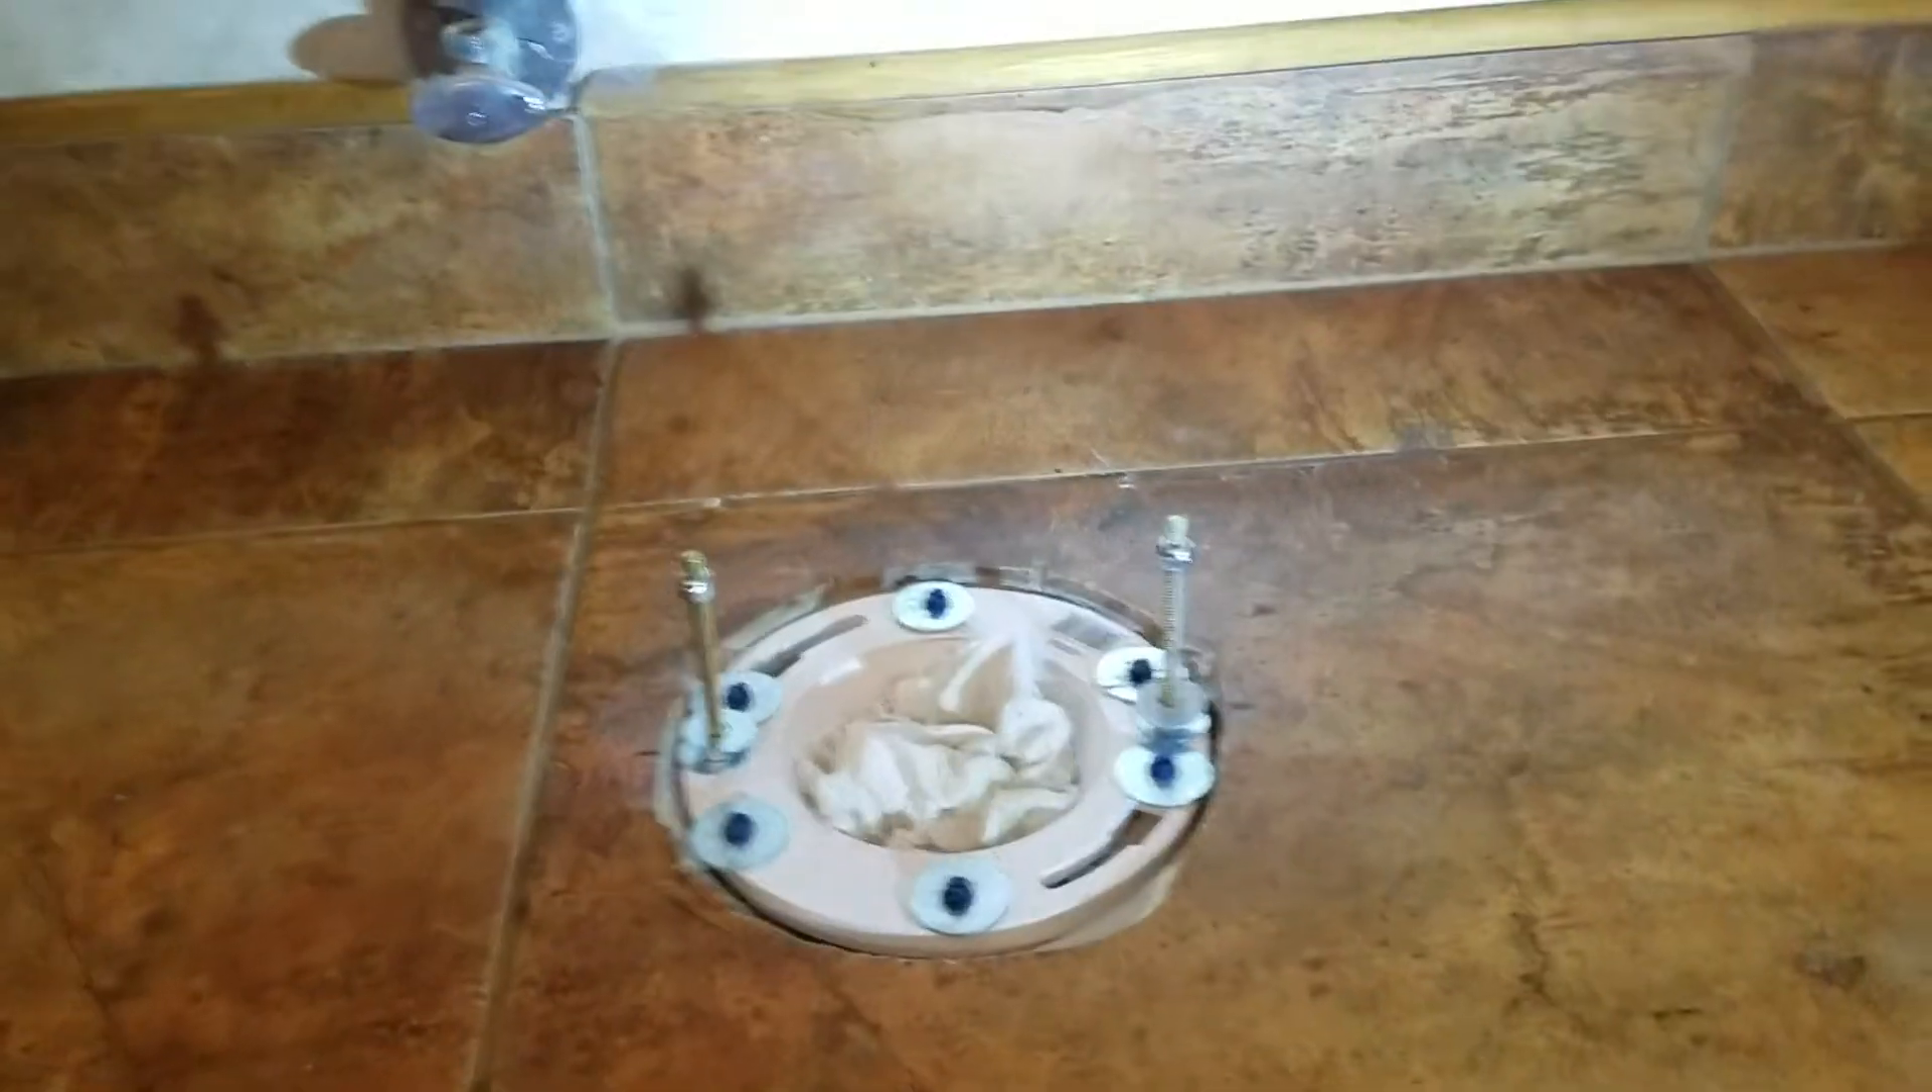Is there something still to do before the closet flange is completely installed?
No.